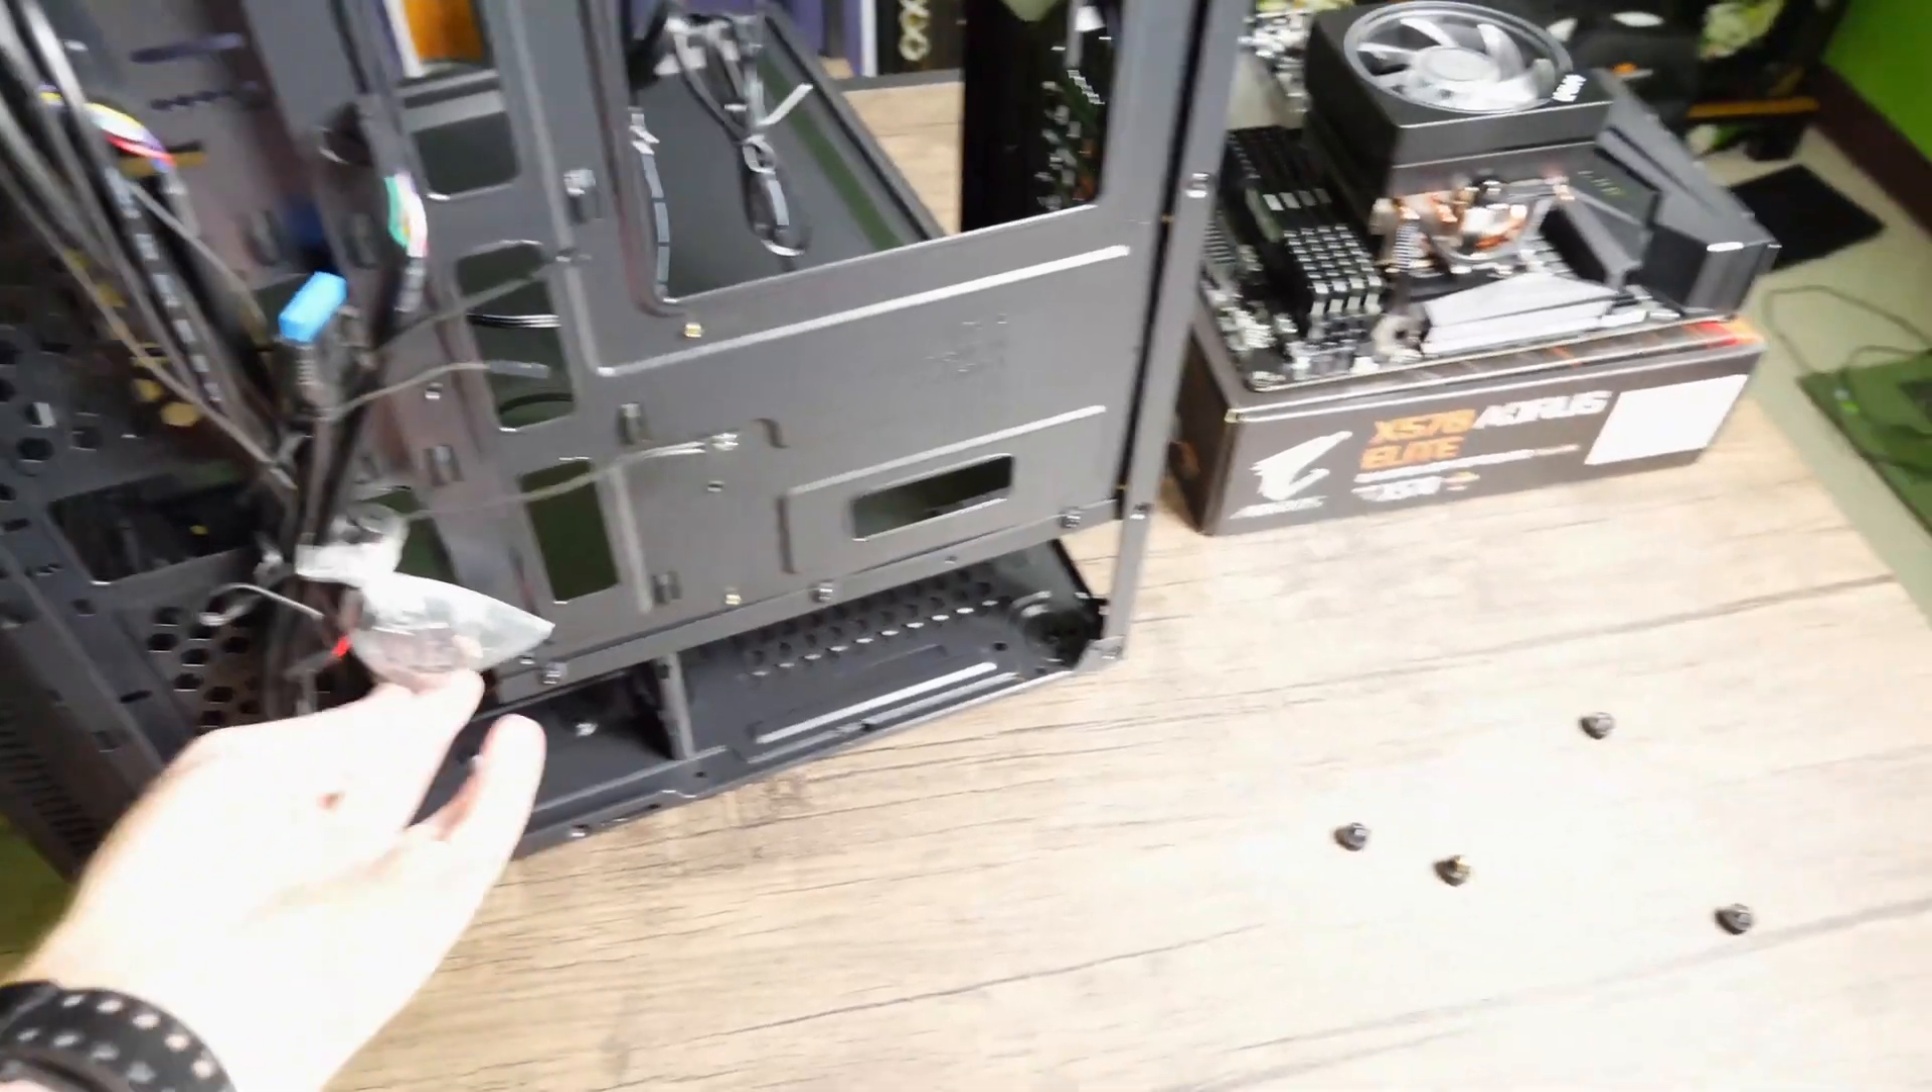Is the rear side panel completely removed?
Yes.